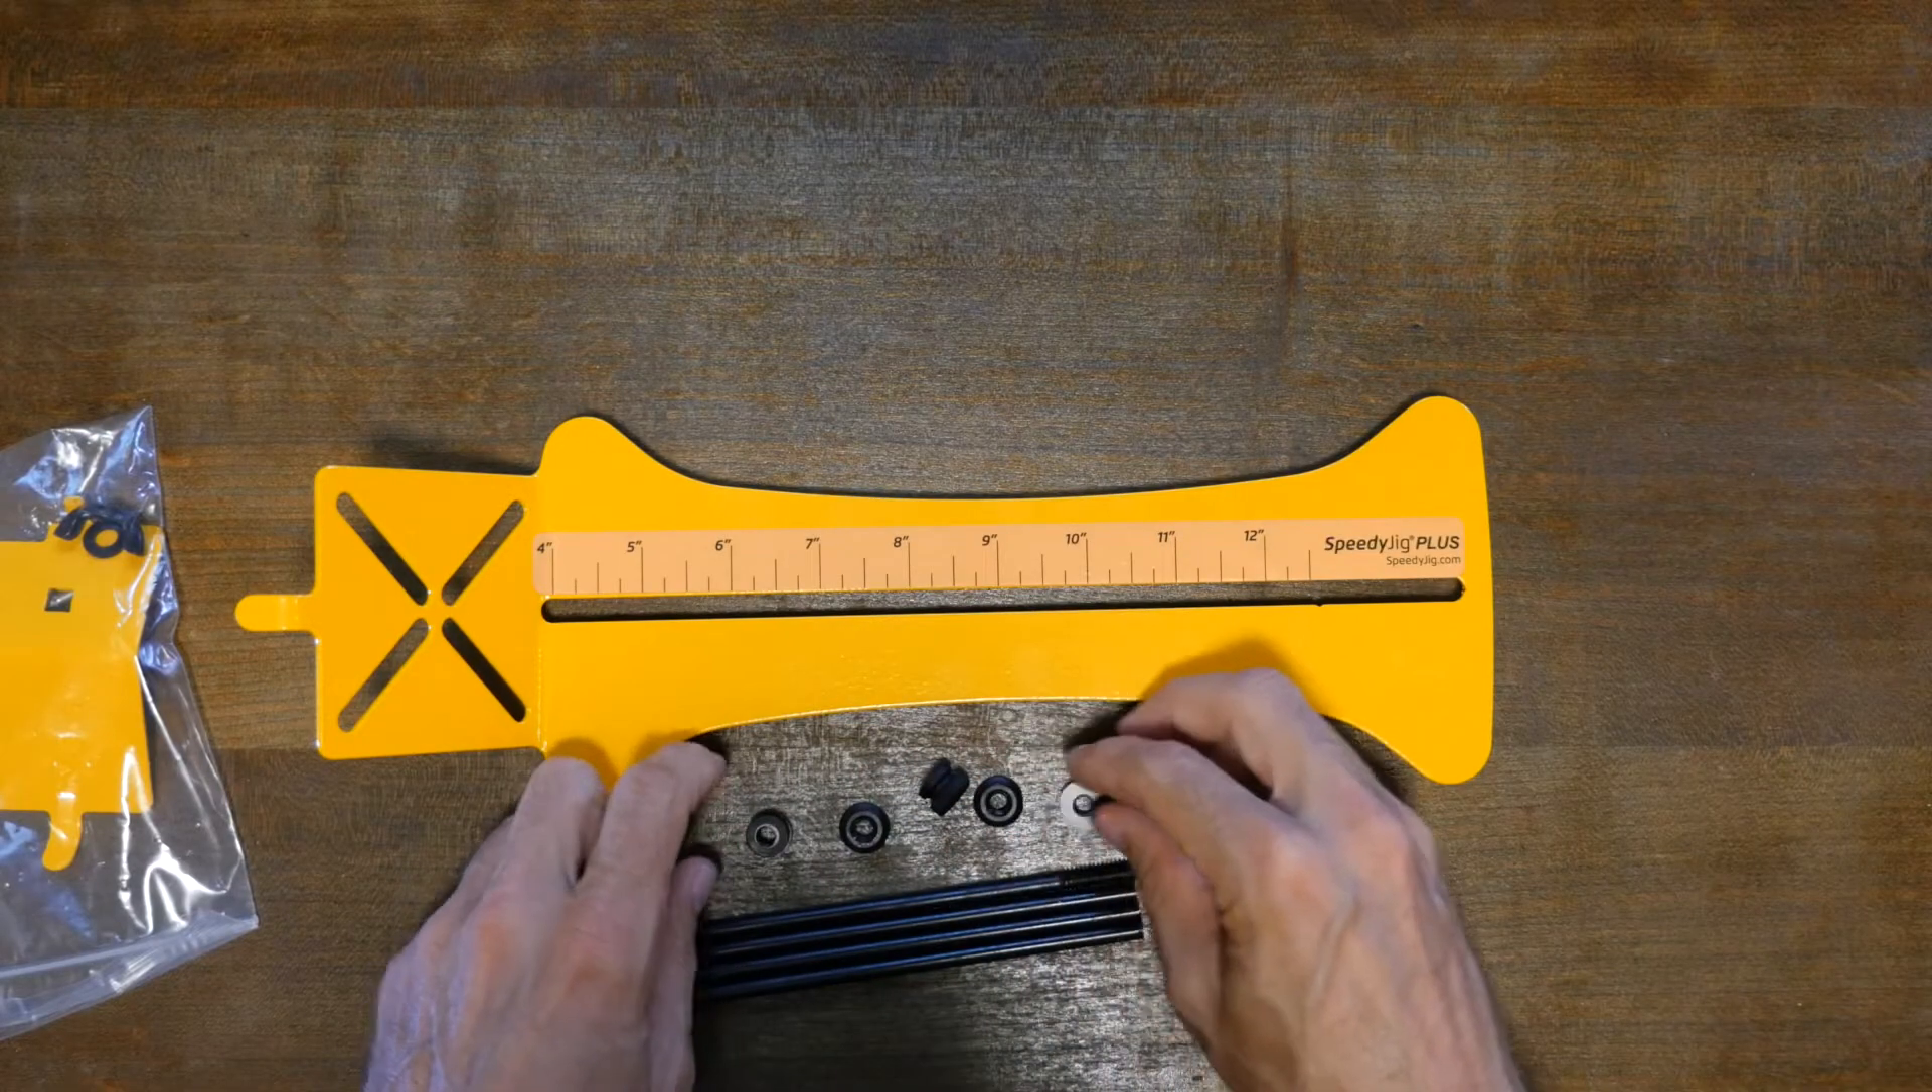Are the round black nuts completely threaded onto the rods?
No.